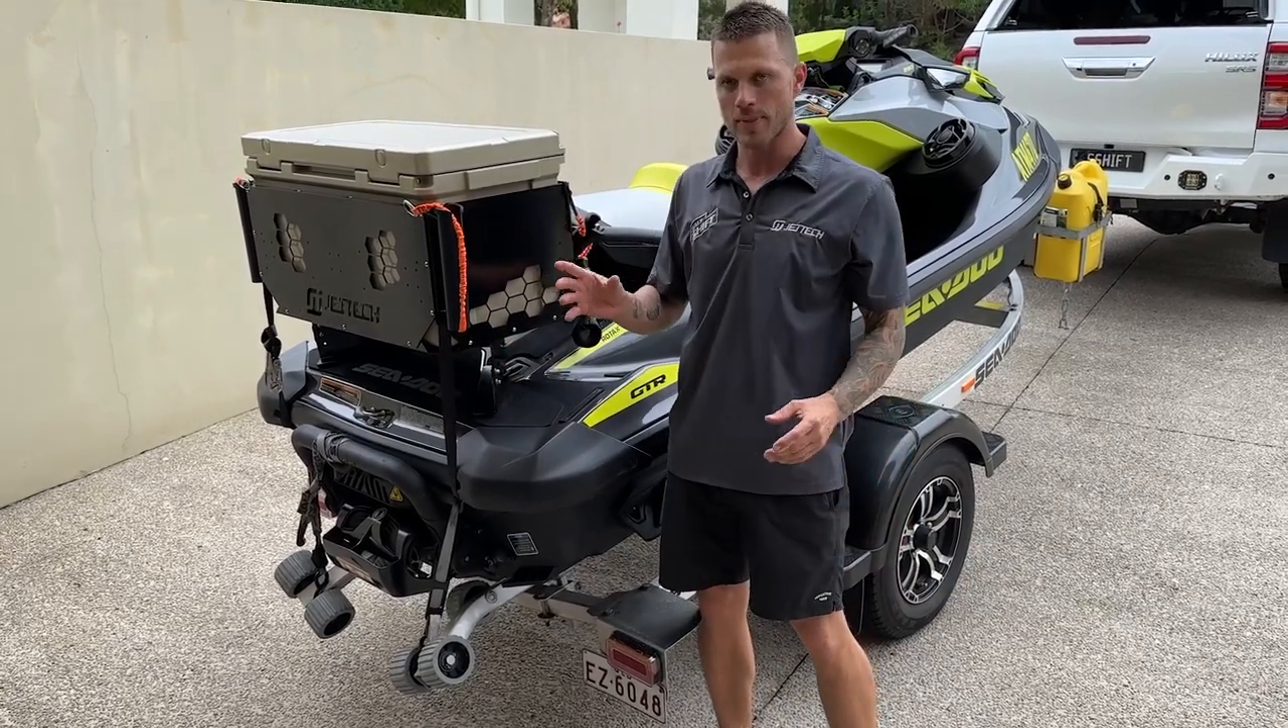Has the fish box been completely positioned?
Yes.